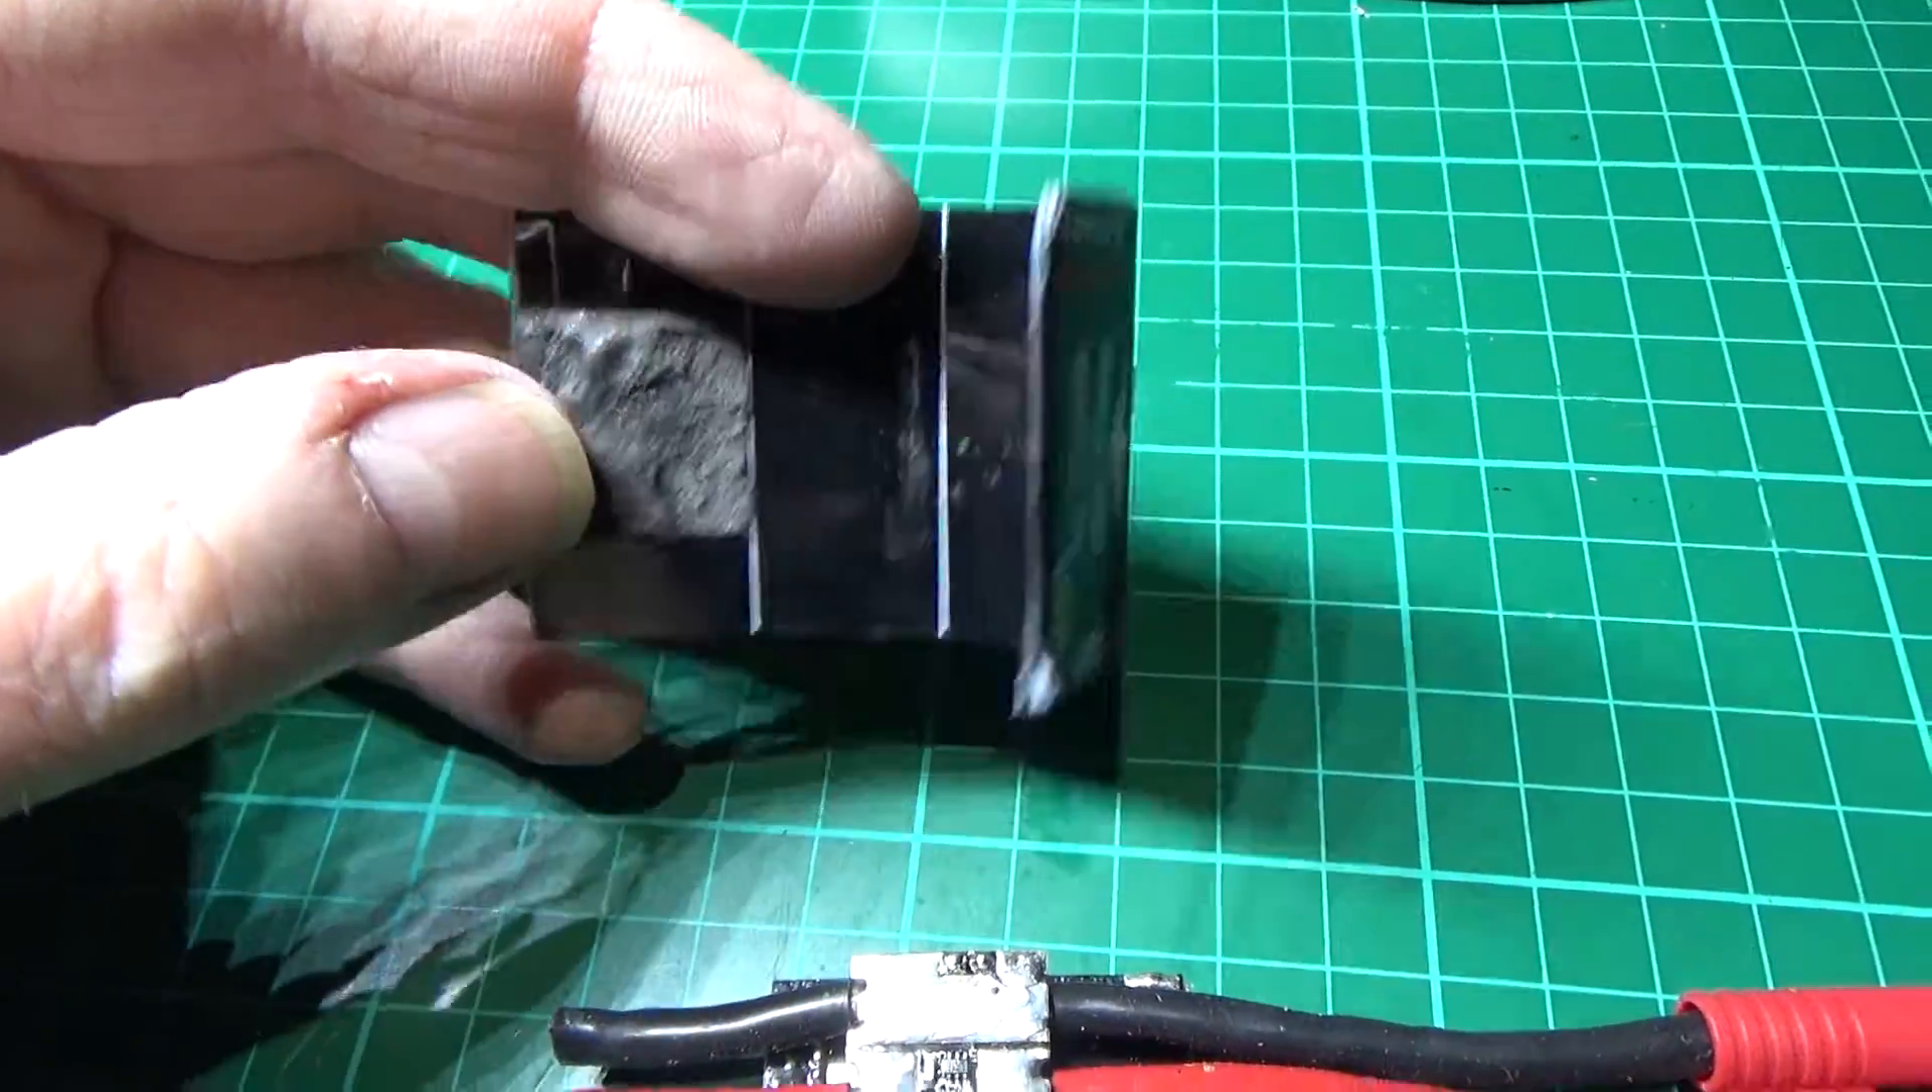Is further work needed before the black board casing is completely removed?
No.